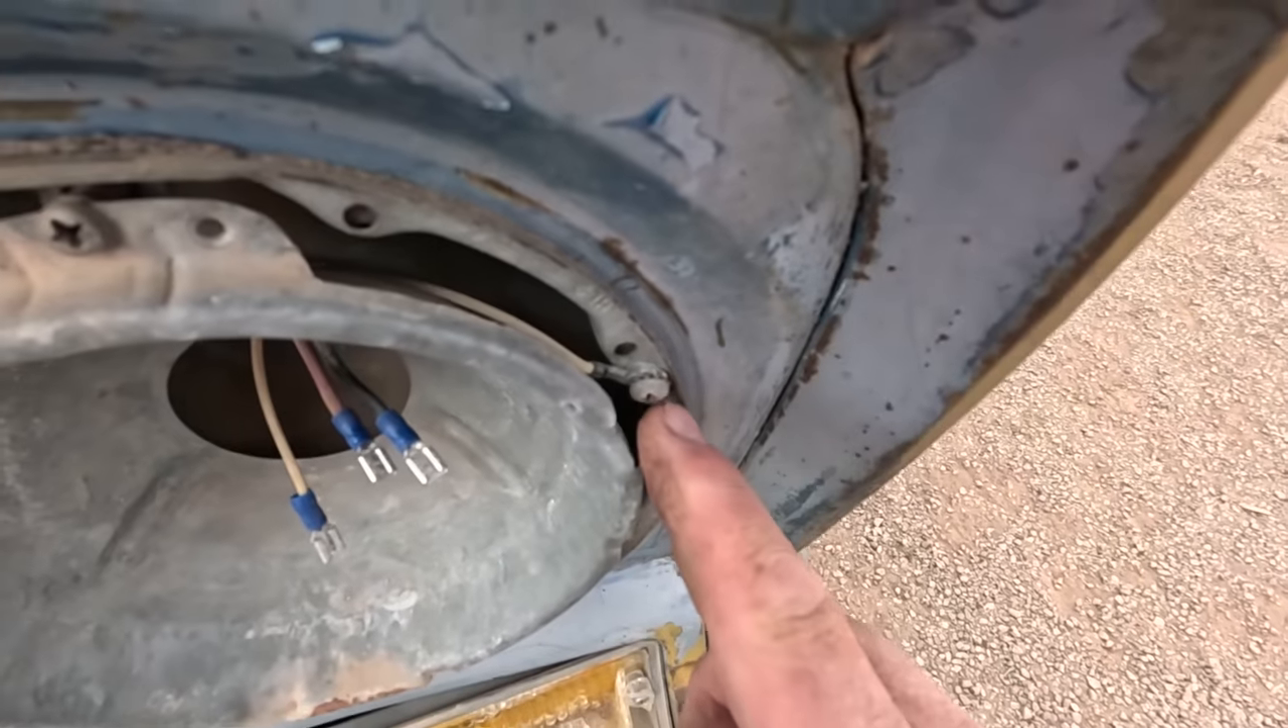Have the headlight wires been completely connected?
No.